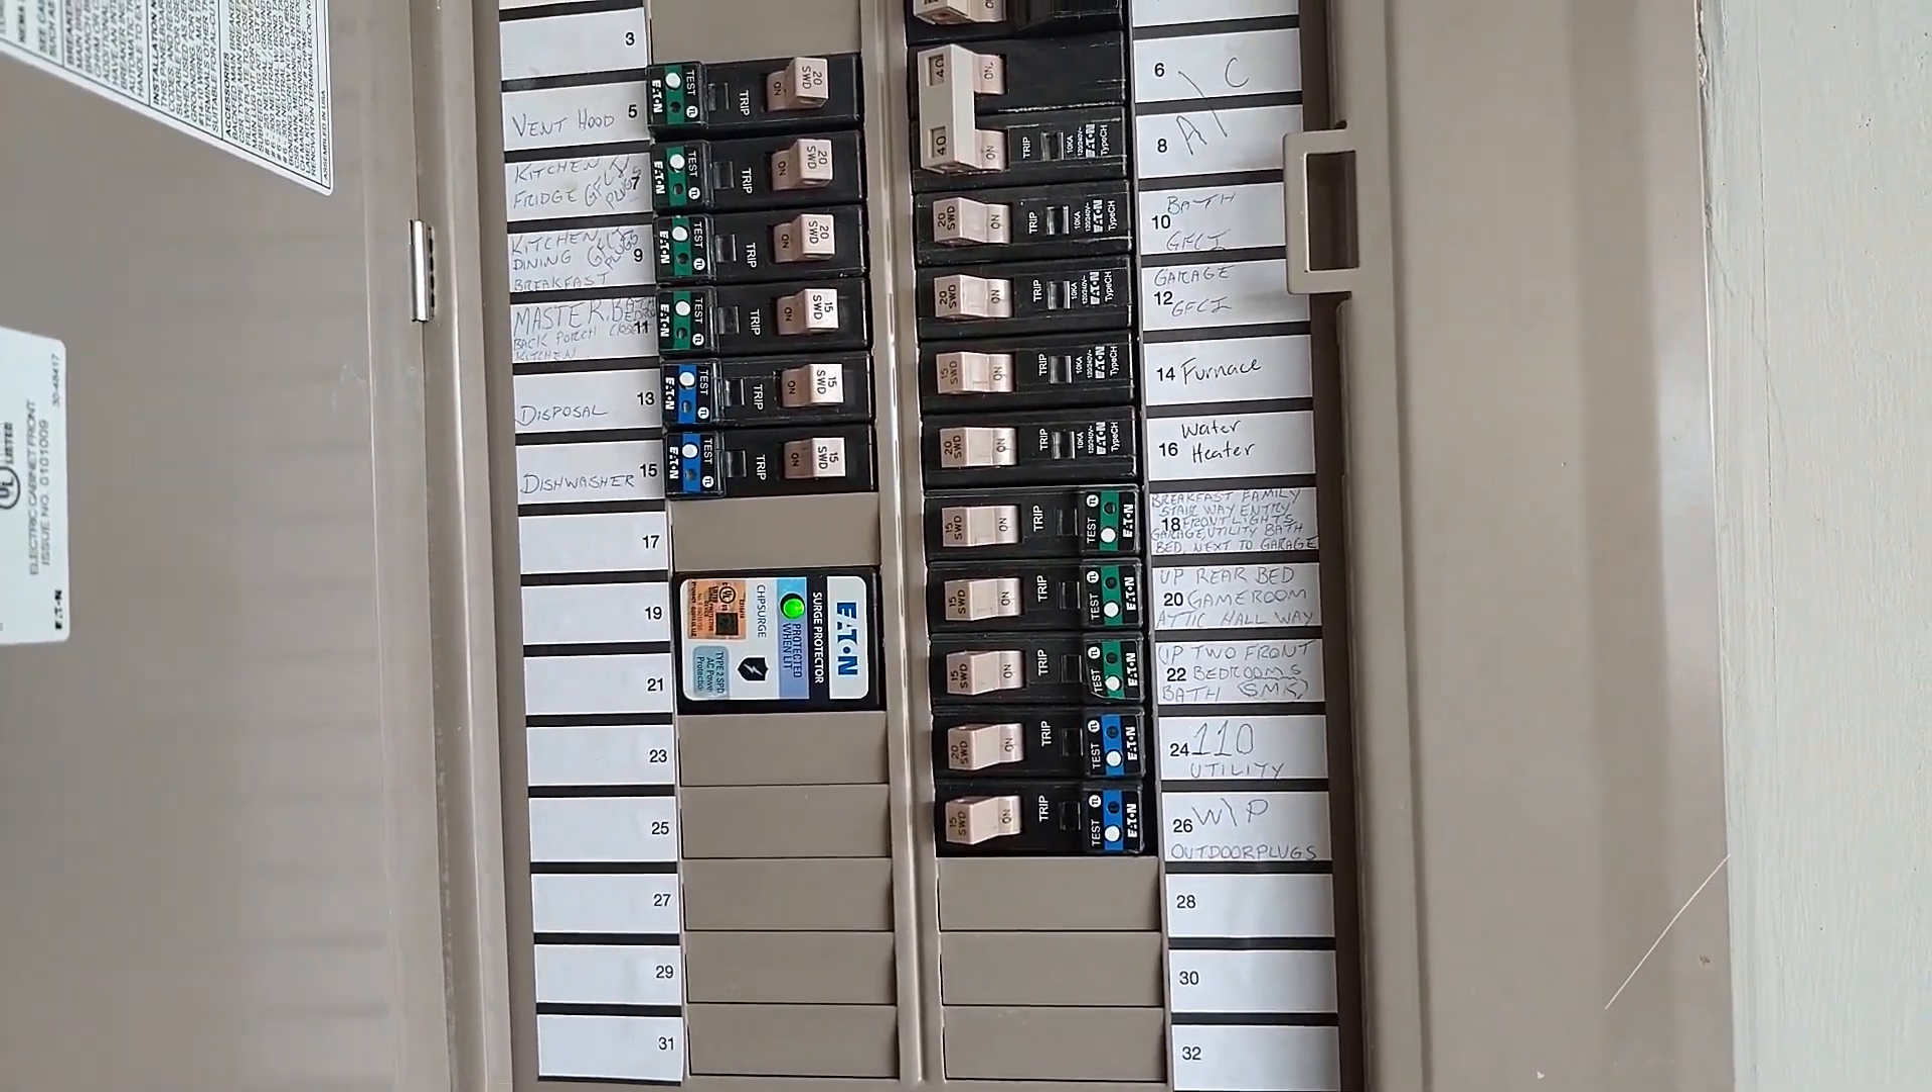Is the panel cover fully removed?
No.